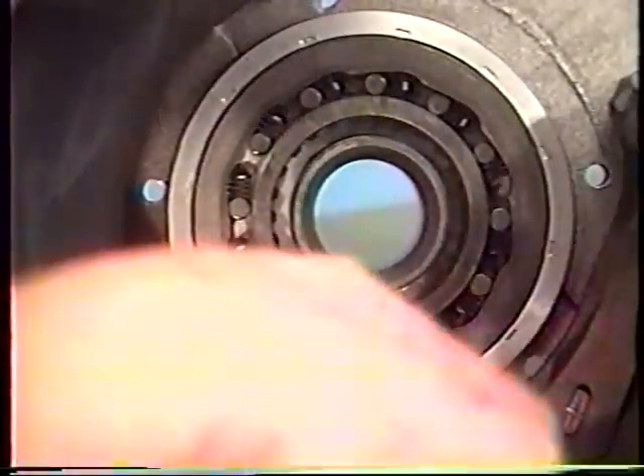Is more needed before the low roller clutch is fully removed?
Yes.